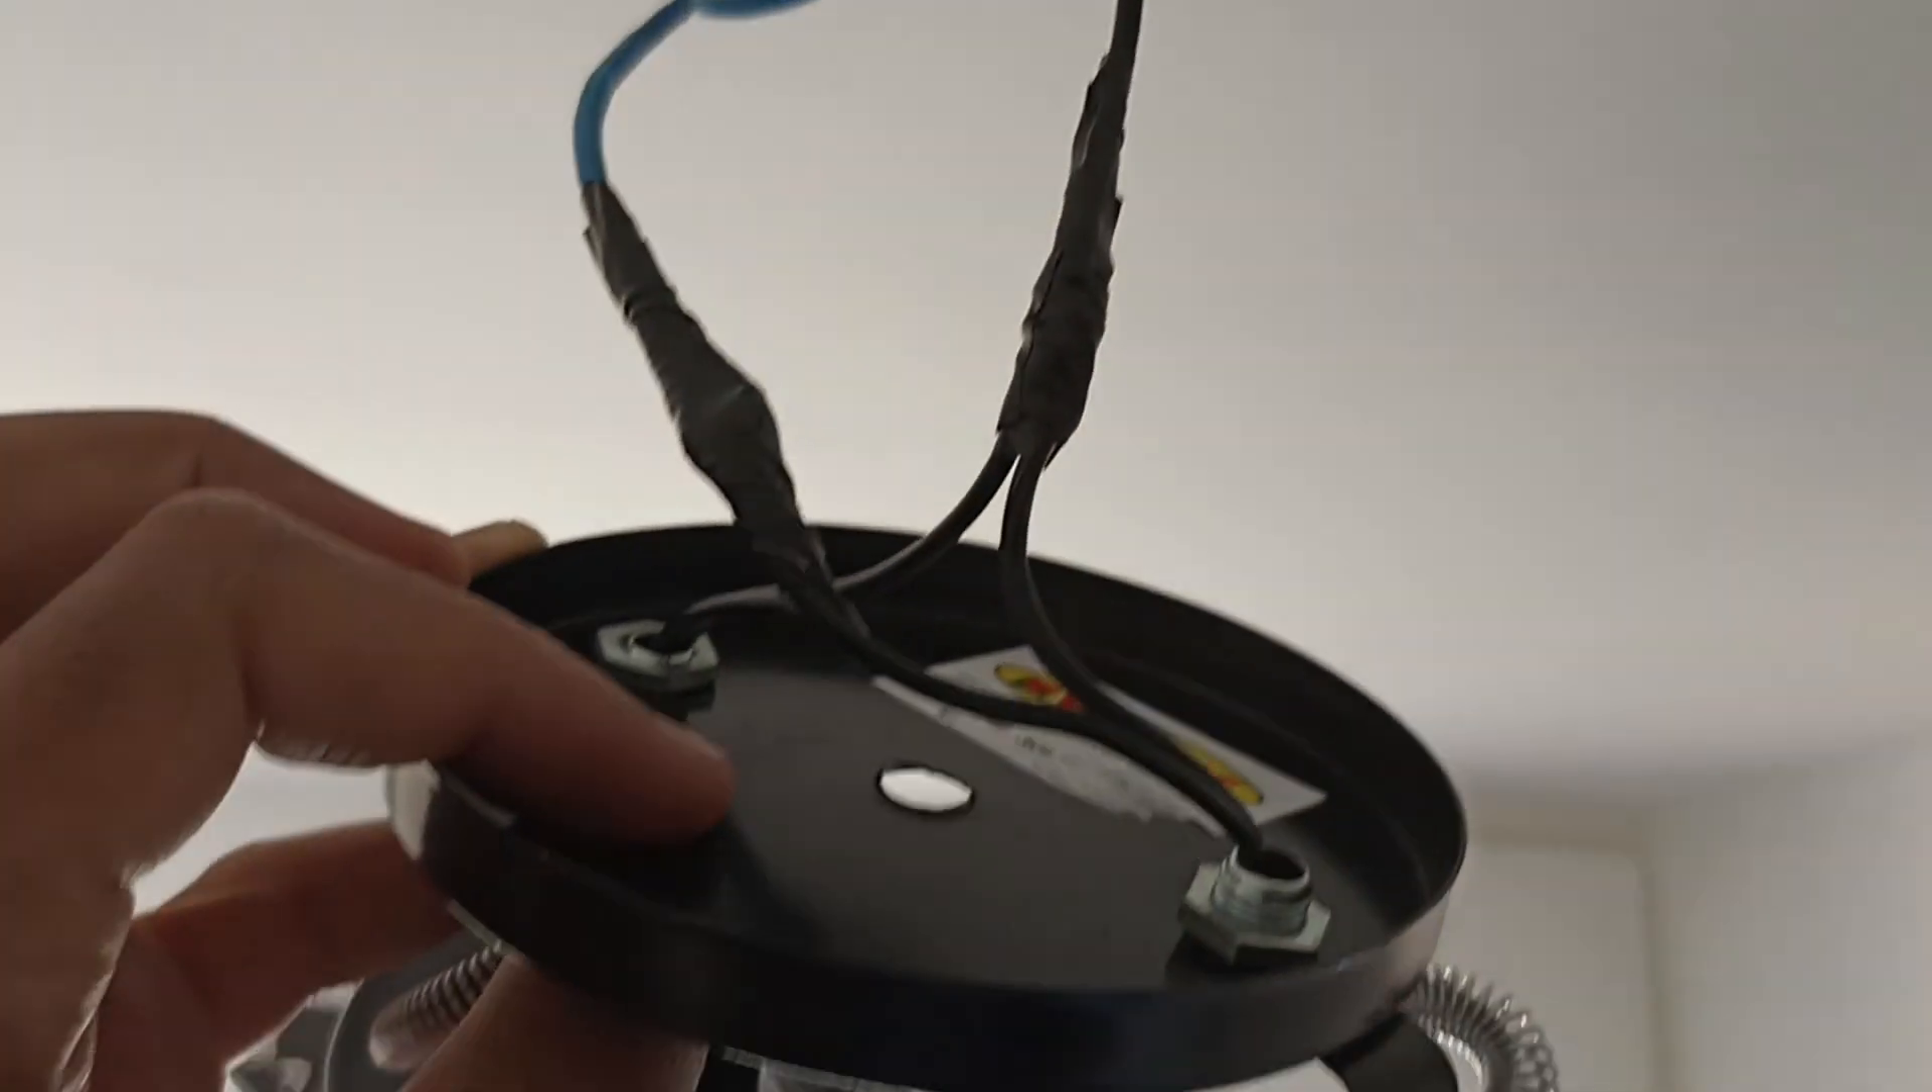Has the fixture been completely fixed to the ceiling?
No.